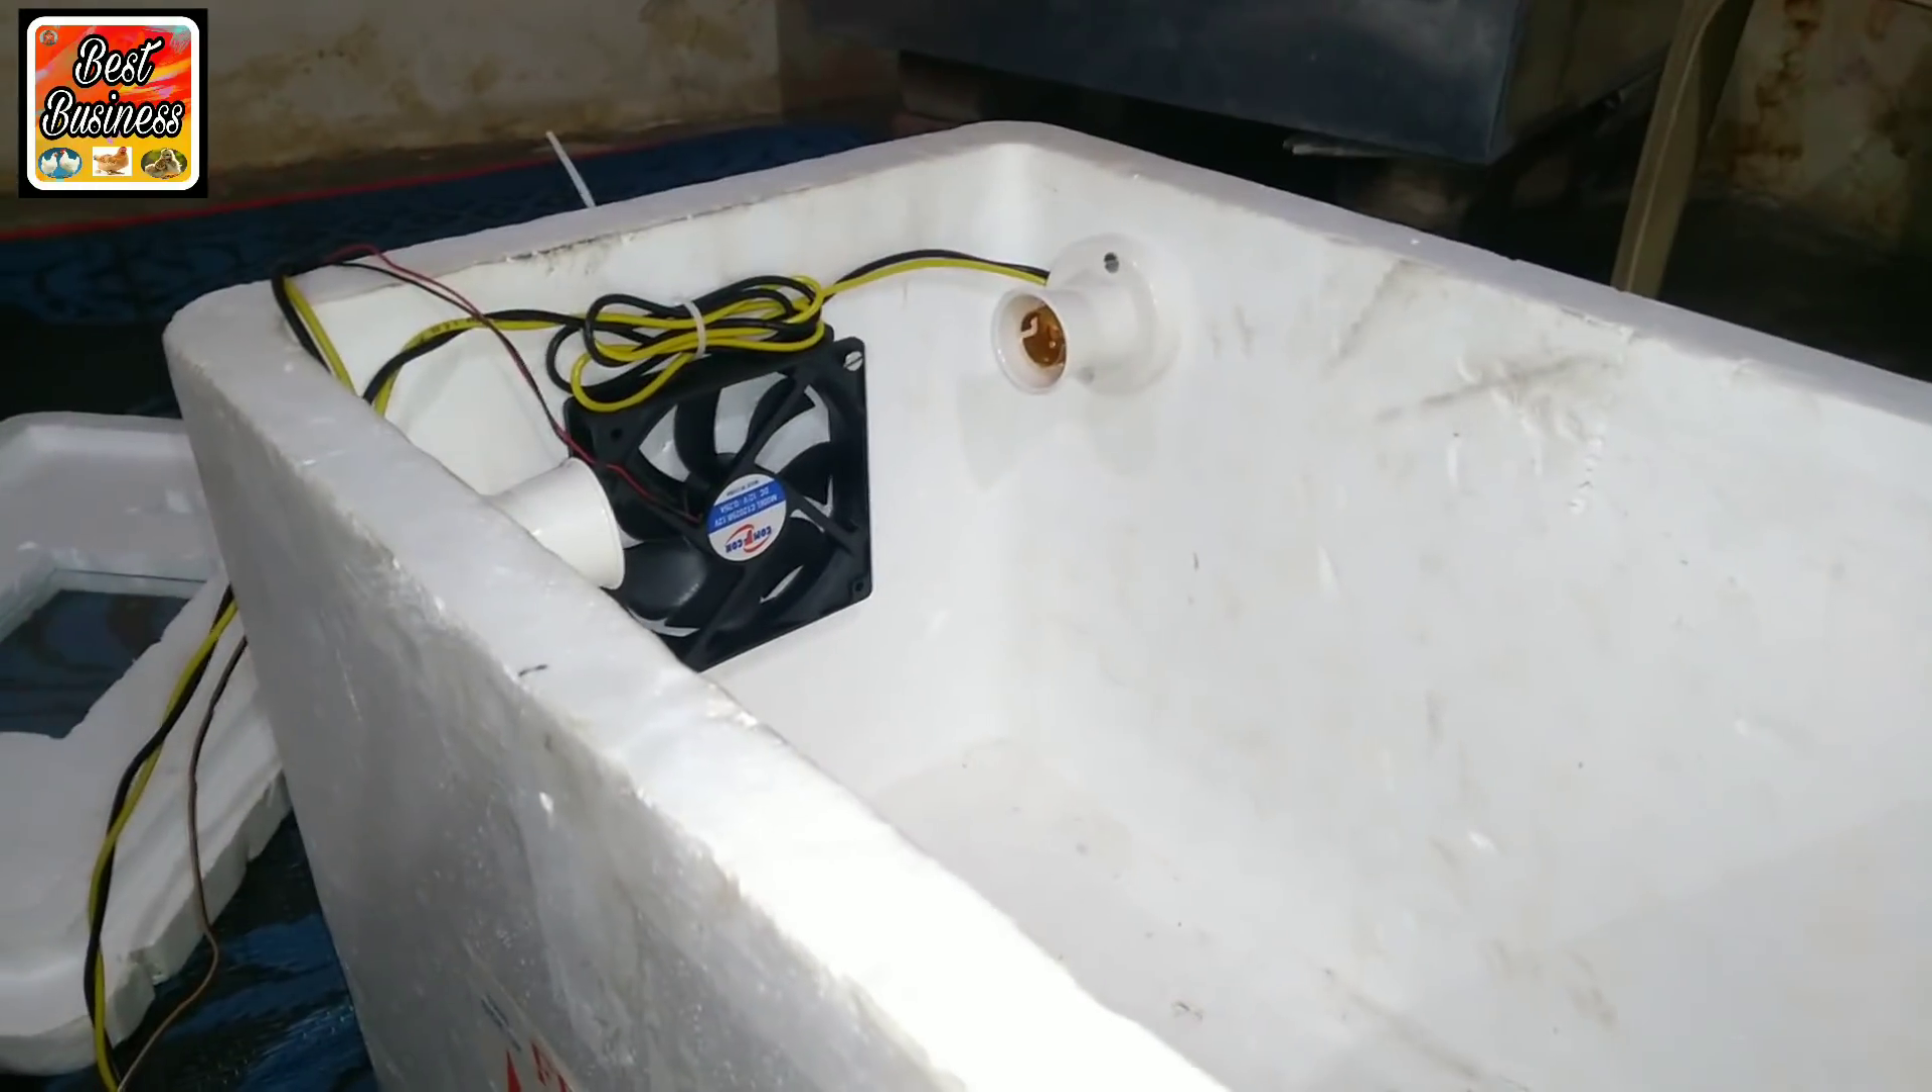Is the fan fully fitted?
Yes.